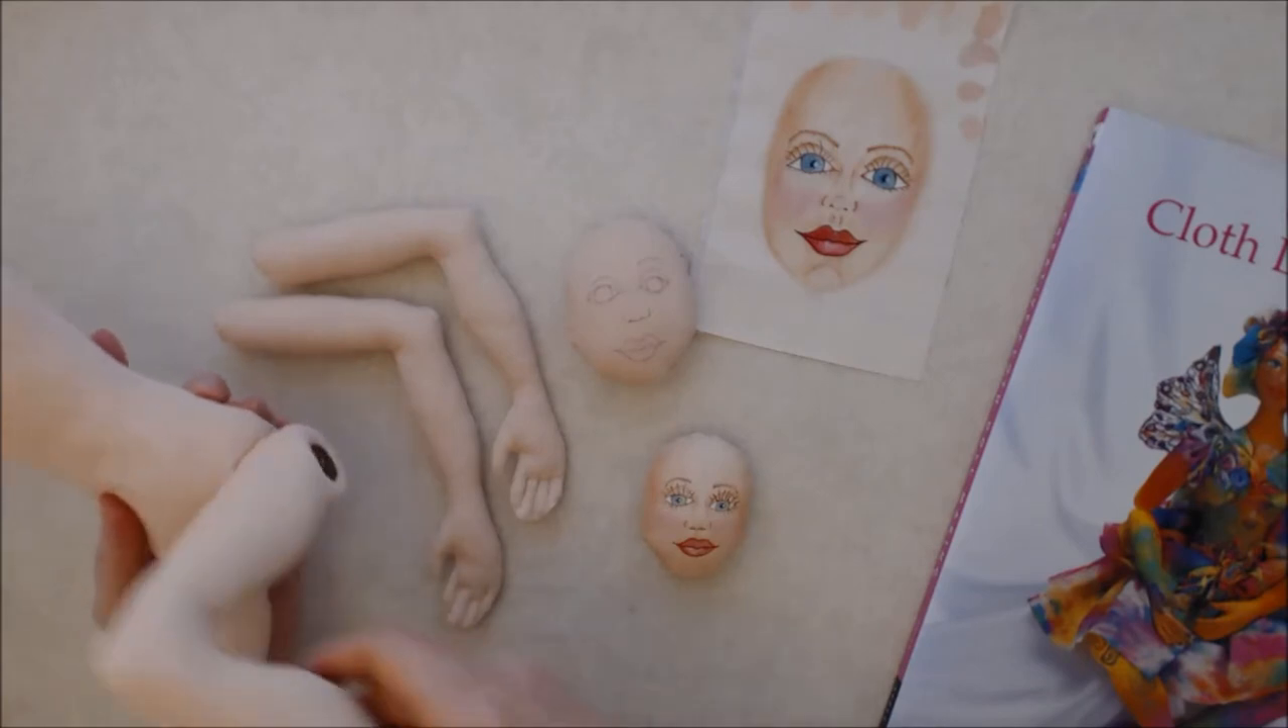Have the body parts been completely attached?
No.